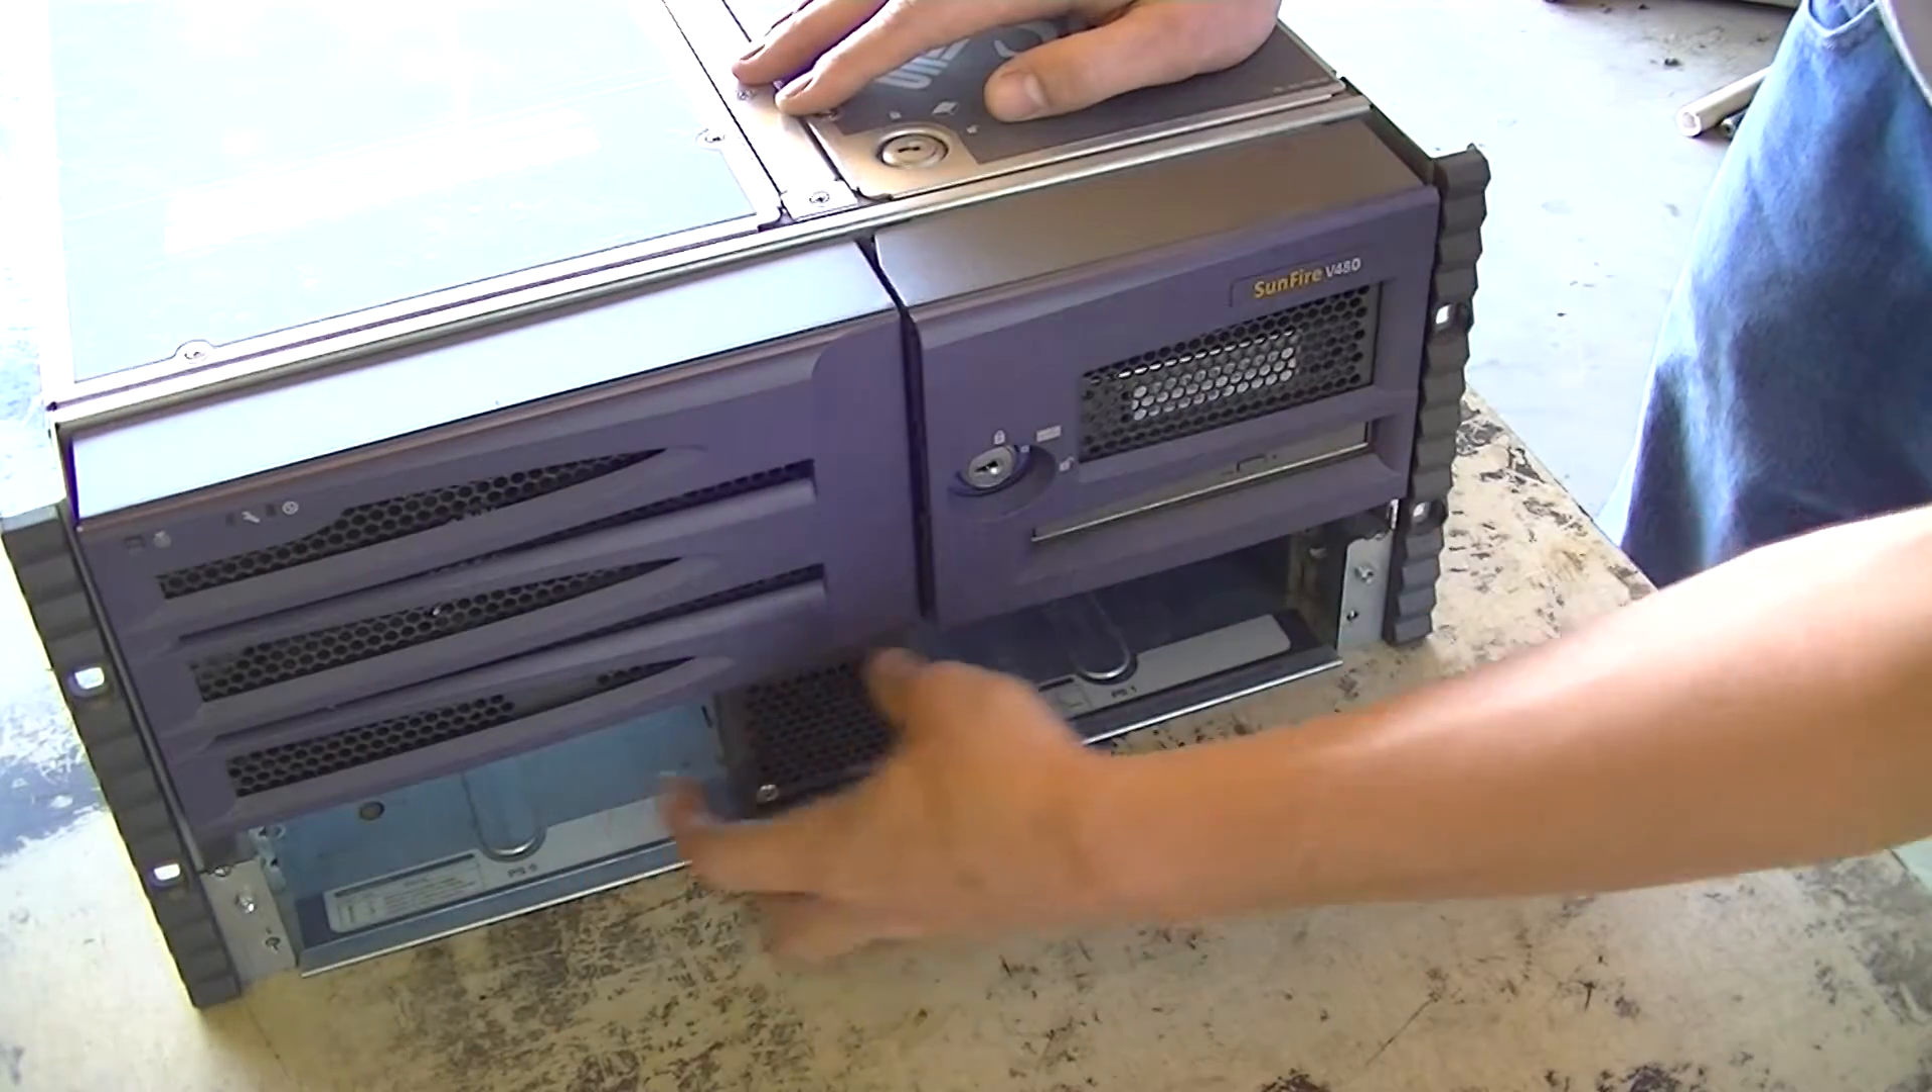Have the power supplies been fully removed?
Yes.